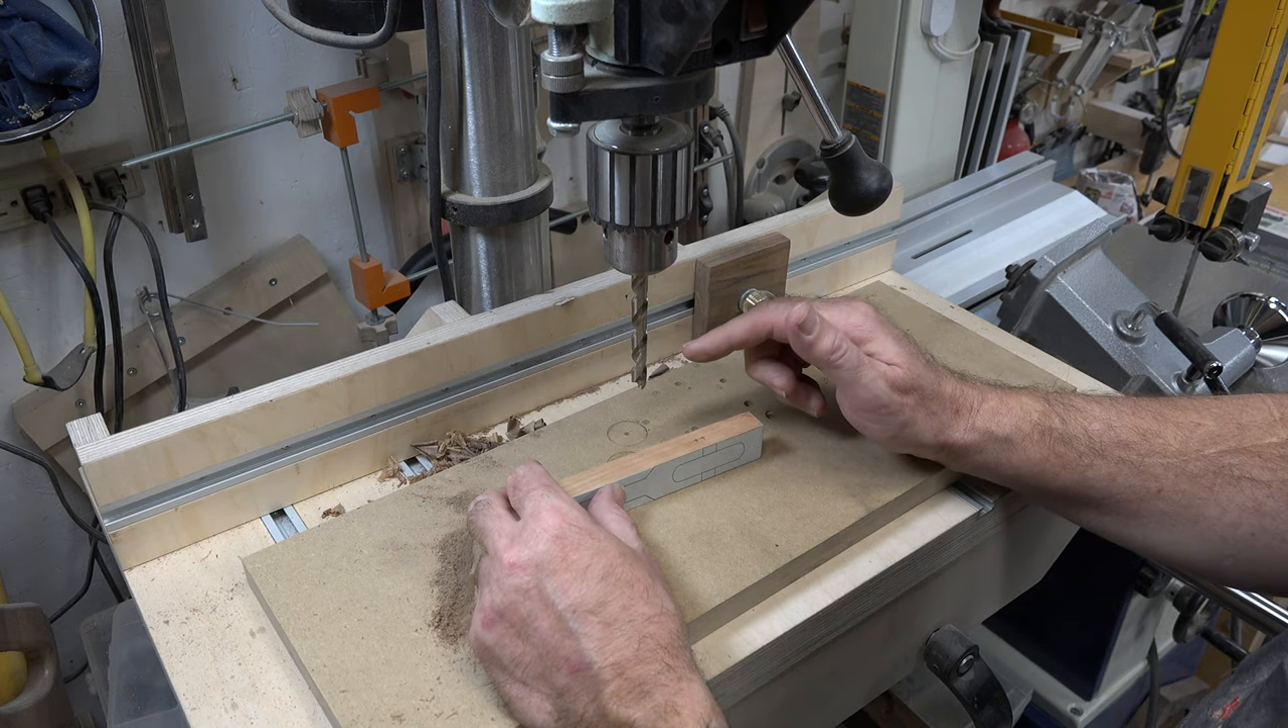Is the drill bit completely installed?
Yes.